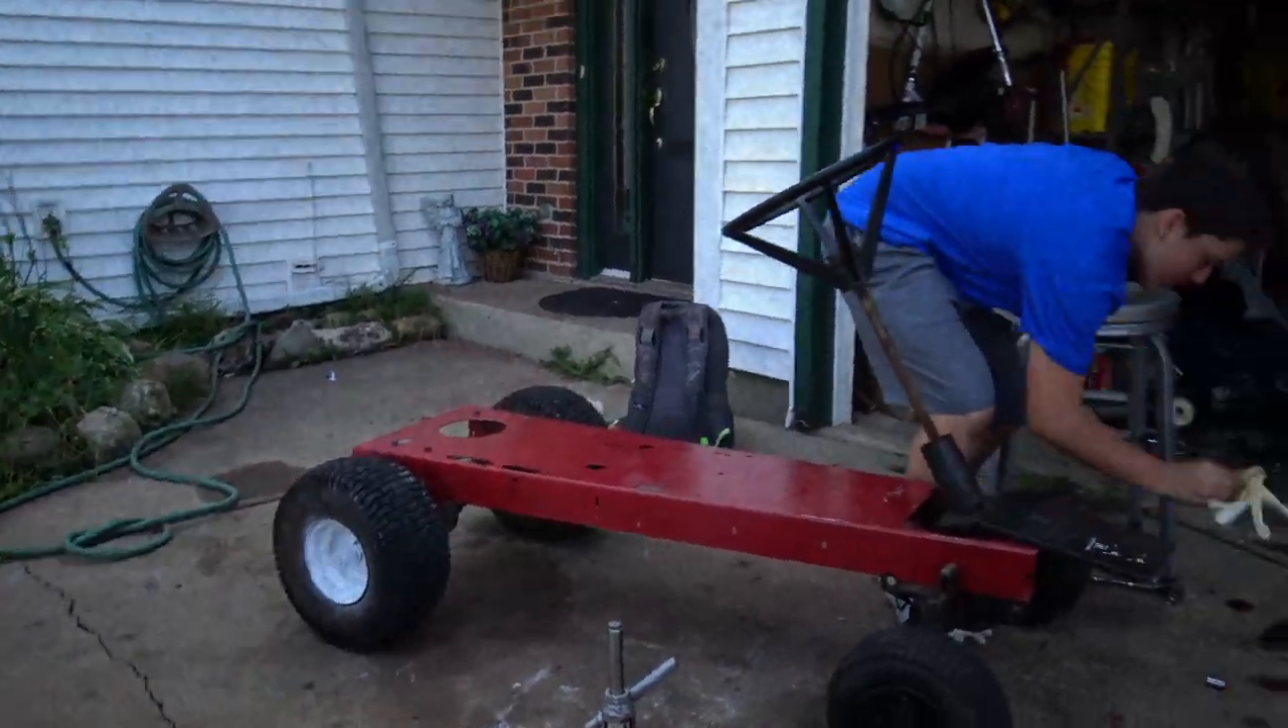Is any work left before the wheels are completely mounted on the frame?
No.